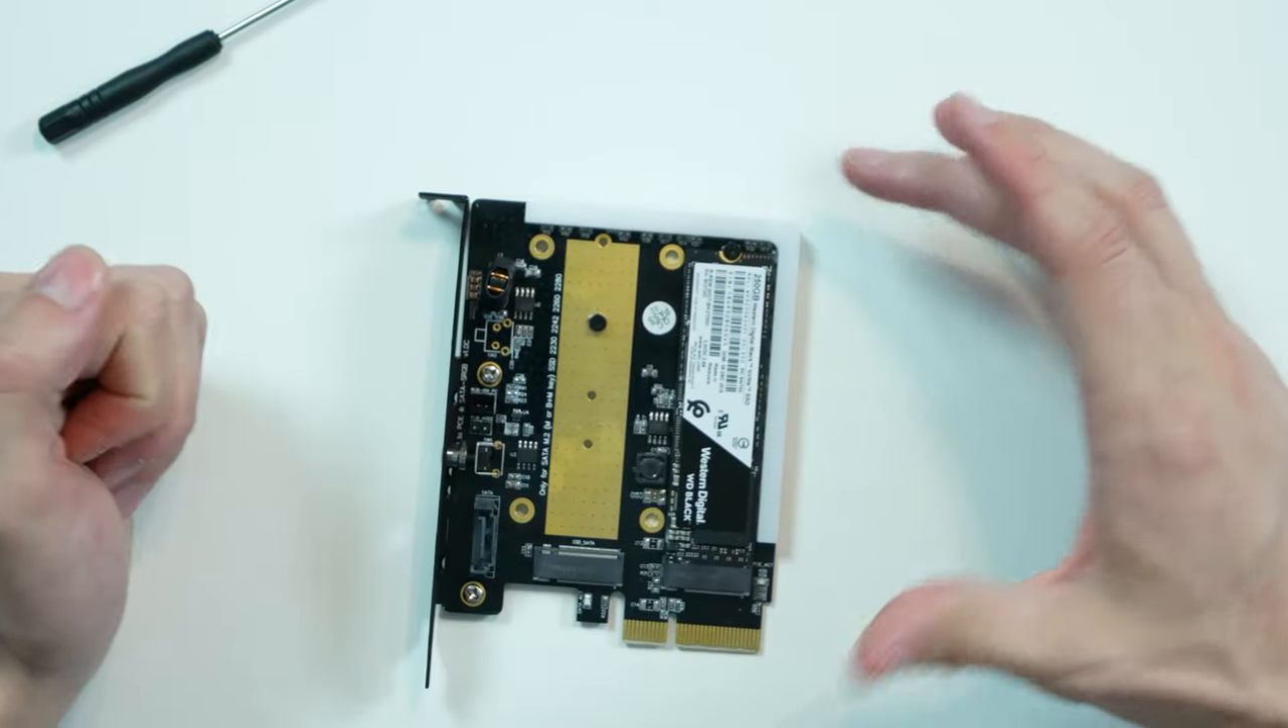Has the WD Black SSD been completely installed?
Yes.